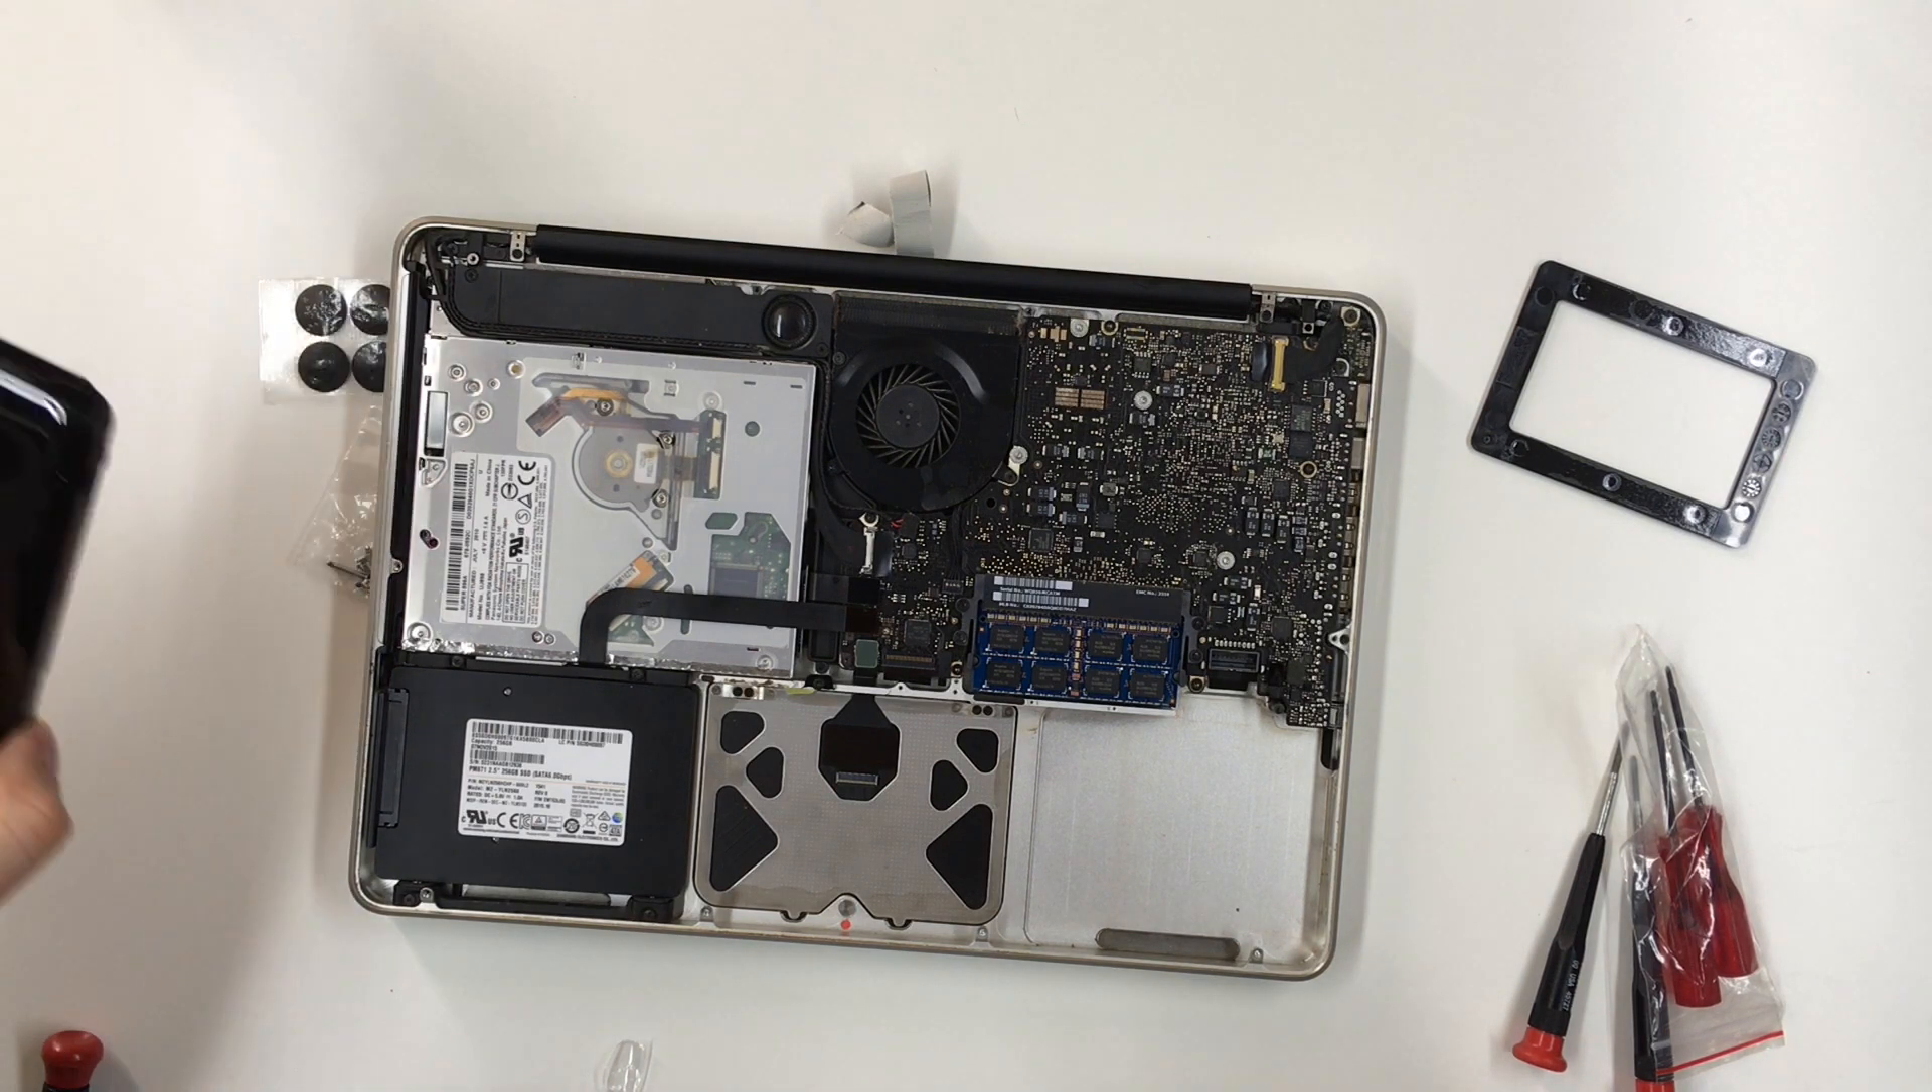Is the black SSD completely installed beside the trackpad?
Yes.